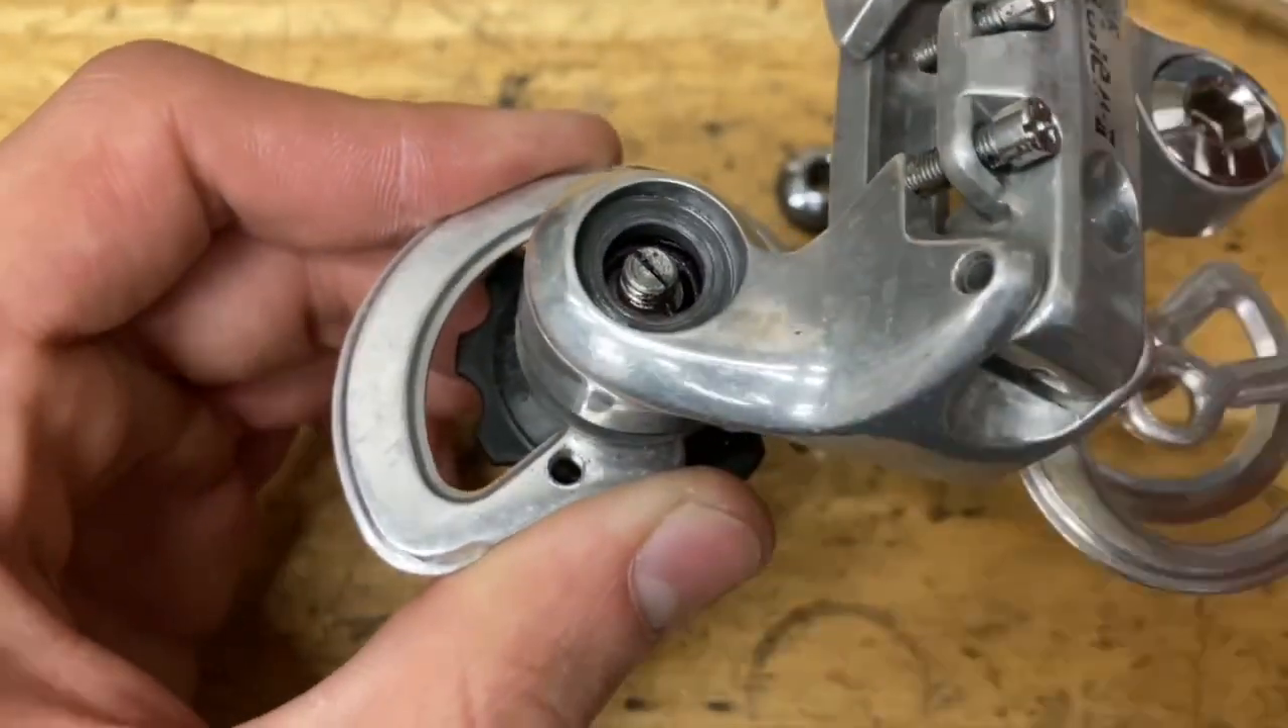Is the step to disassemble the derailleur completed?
No.